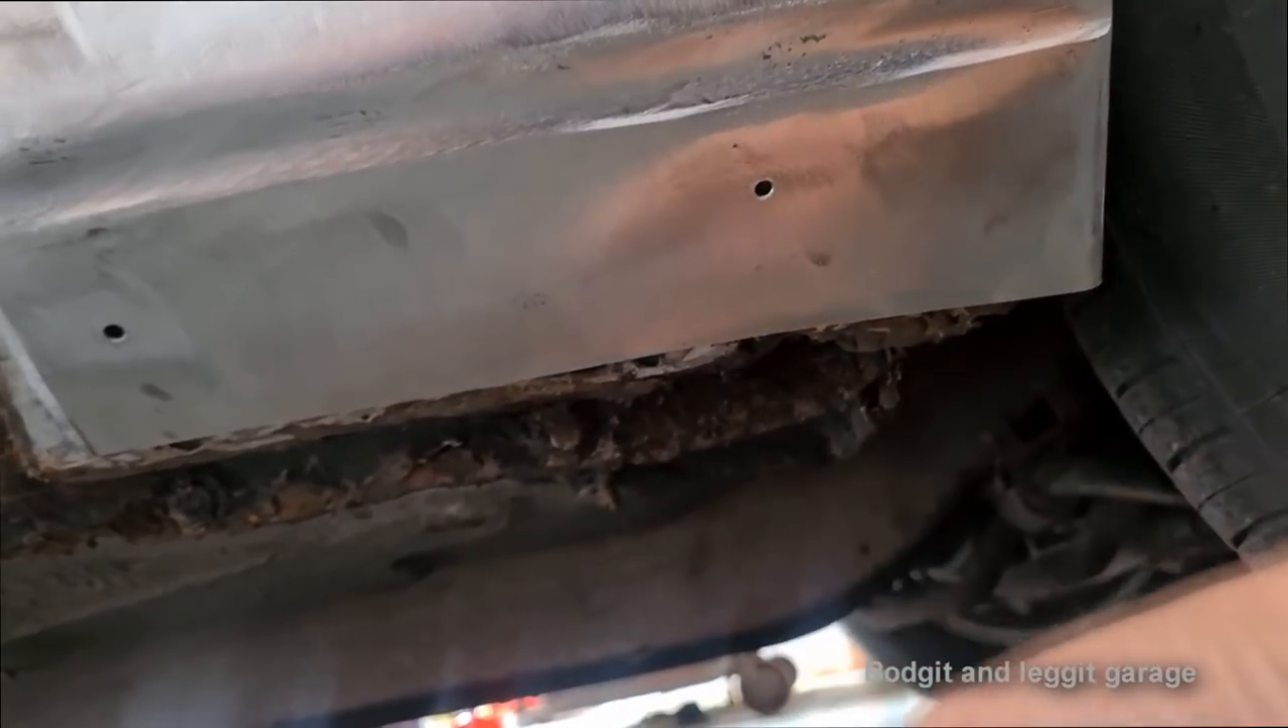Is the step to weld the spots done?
No.